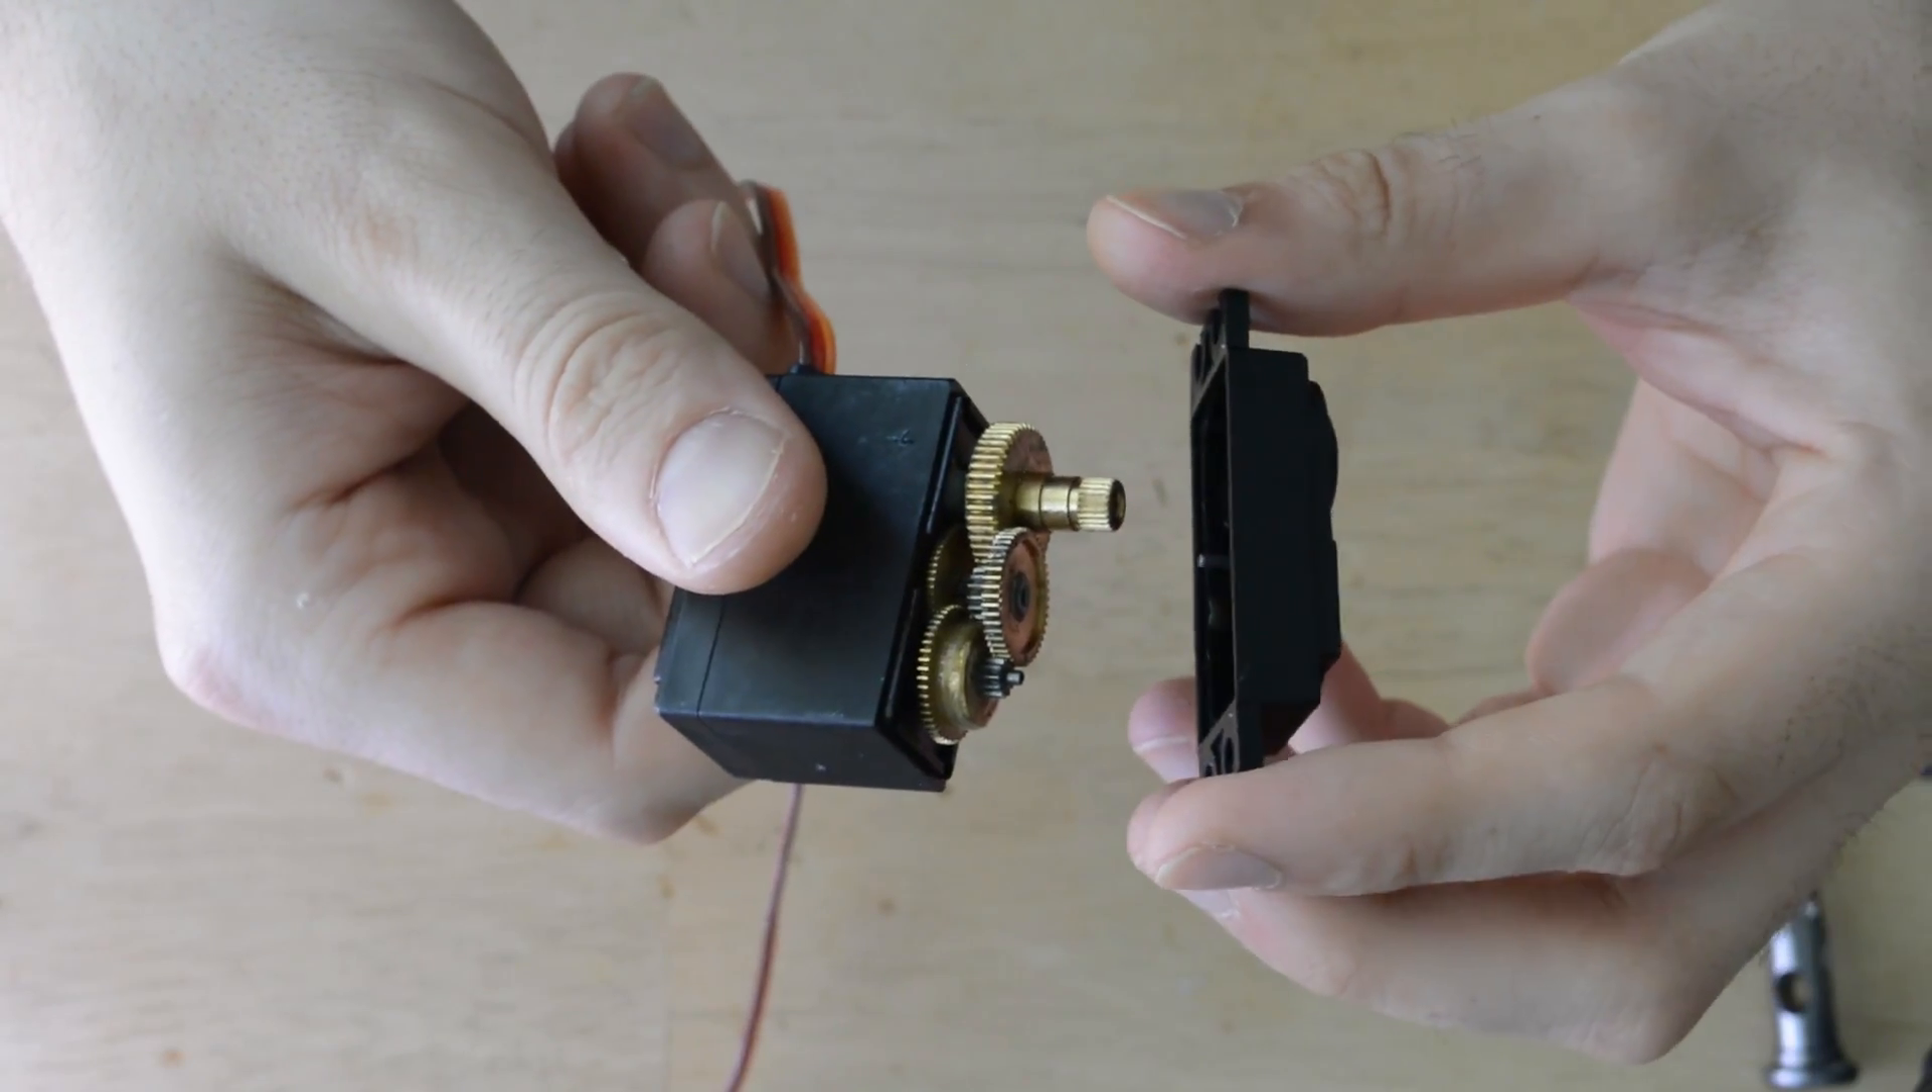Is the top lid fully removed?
Yes.